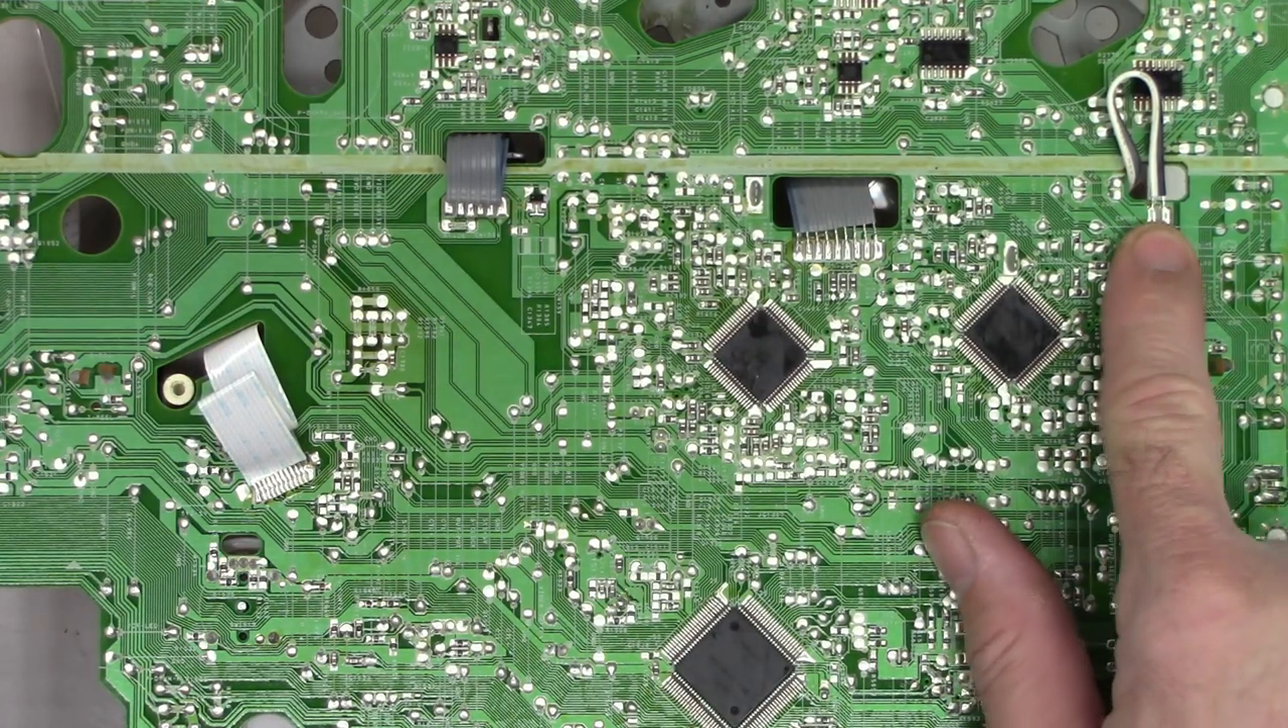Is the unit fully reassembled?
No.